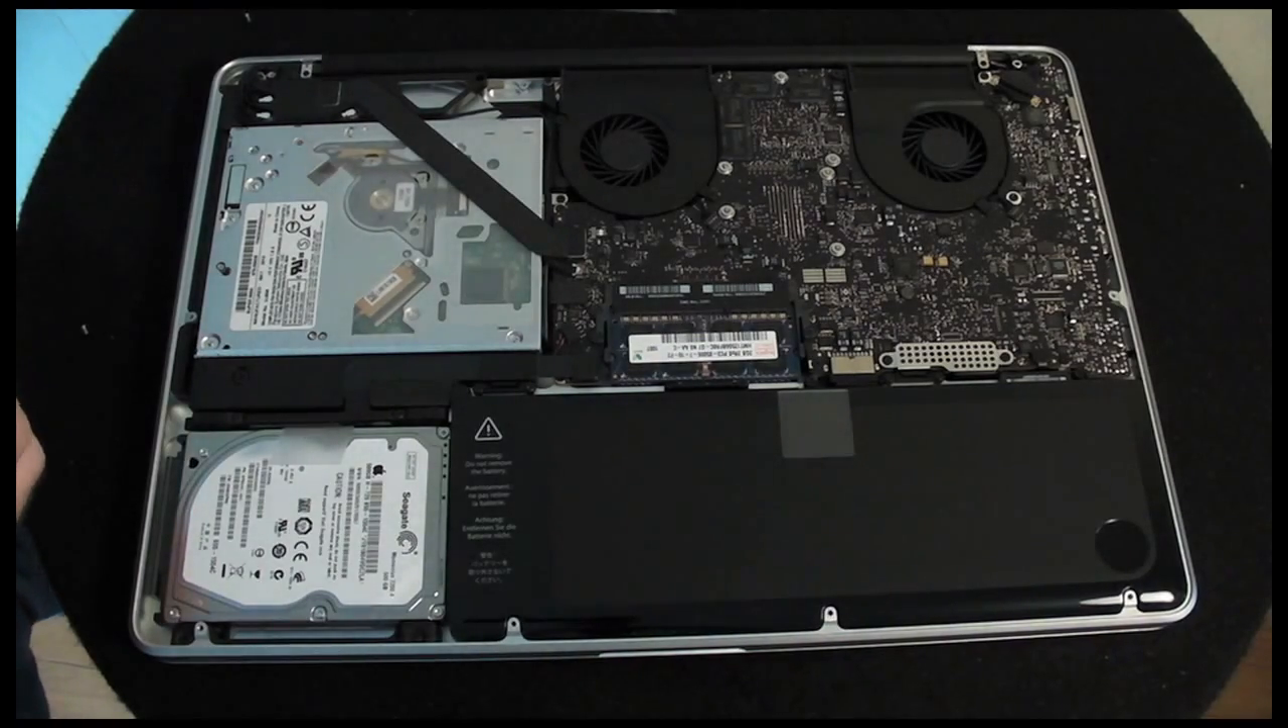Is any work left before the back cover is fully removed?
No.